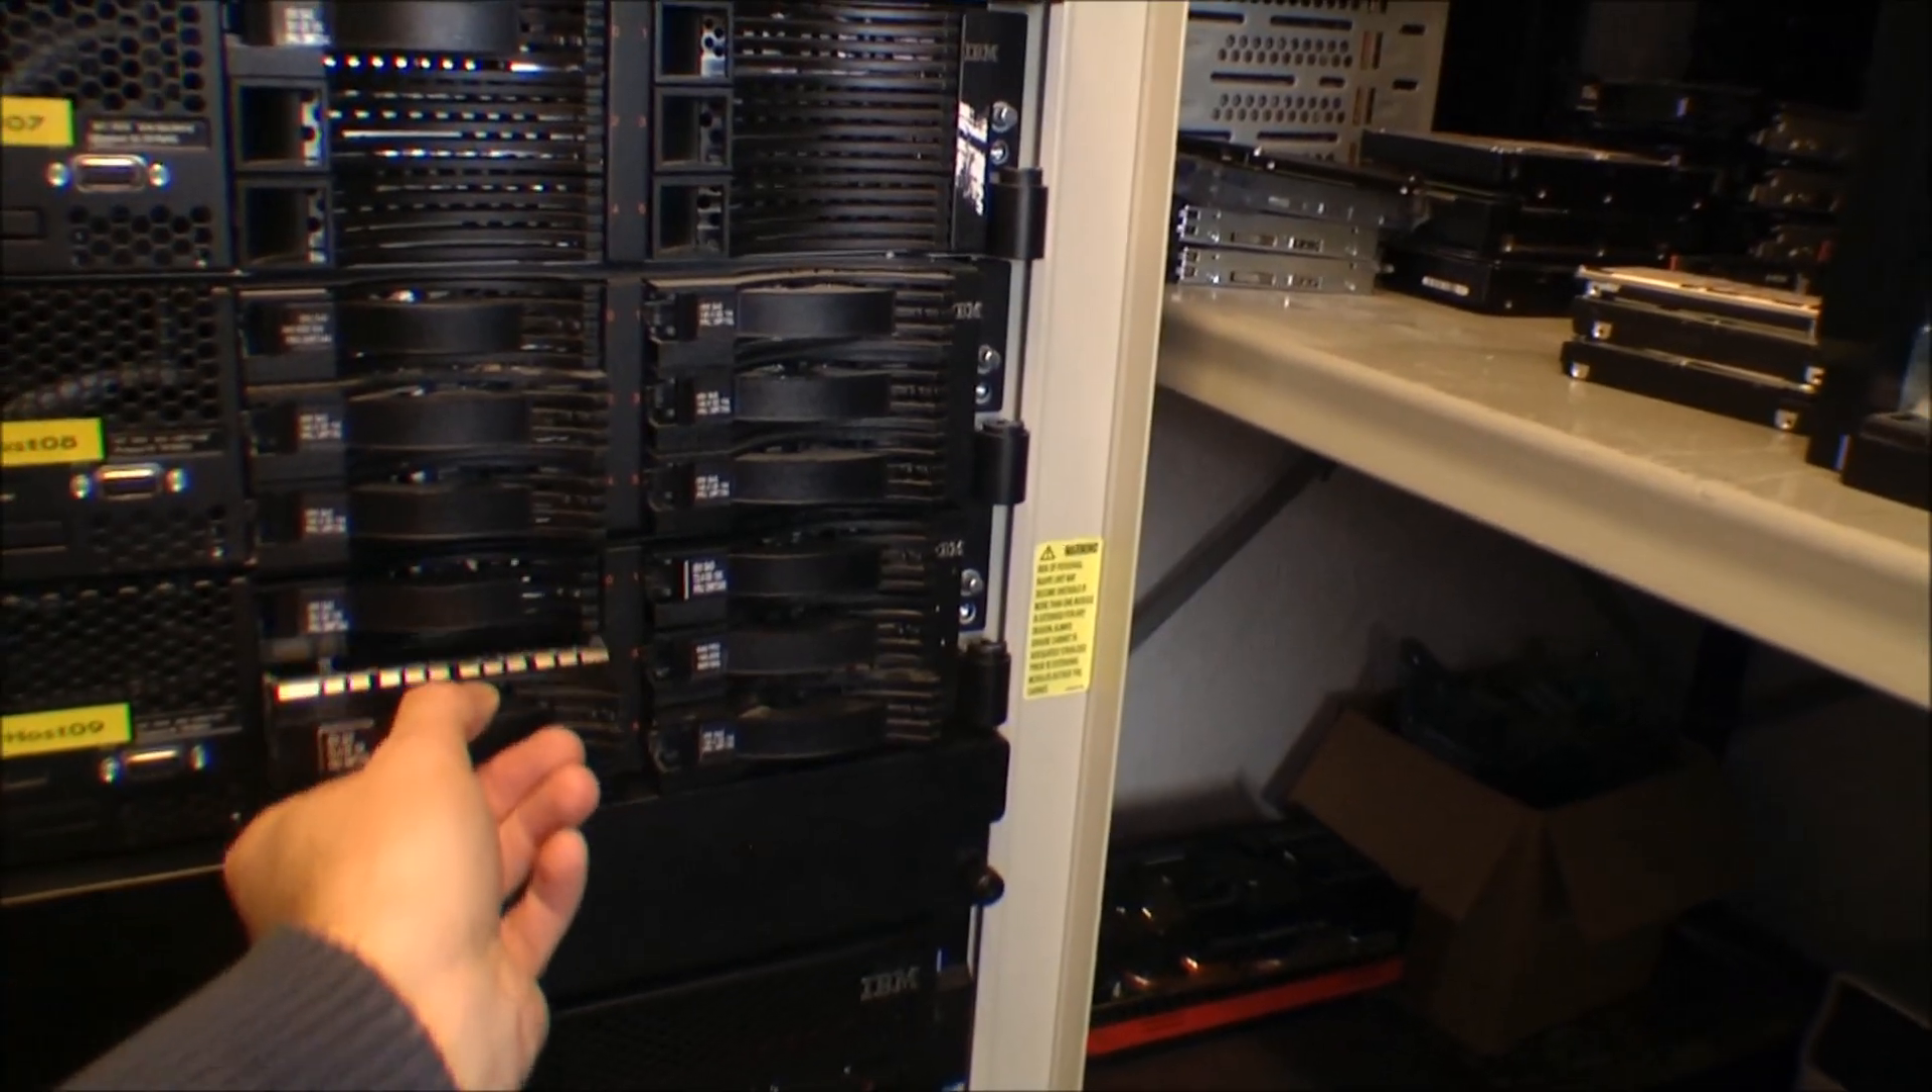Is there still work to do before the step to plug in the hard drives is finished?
Yes.